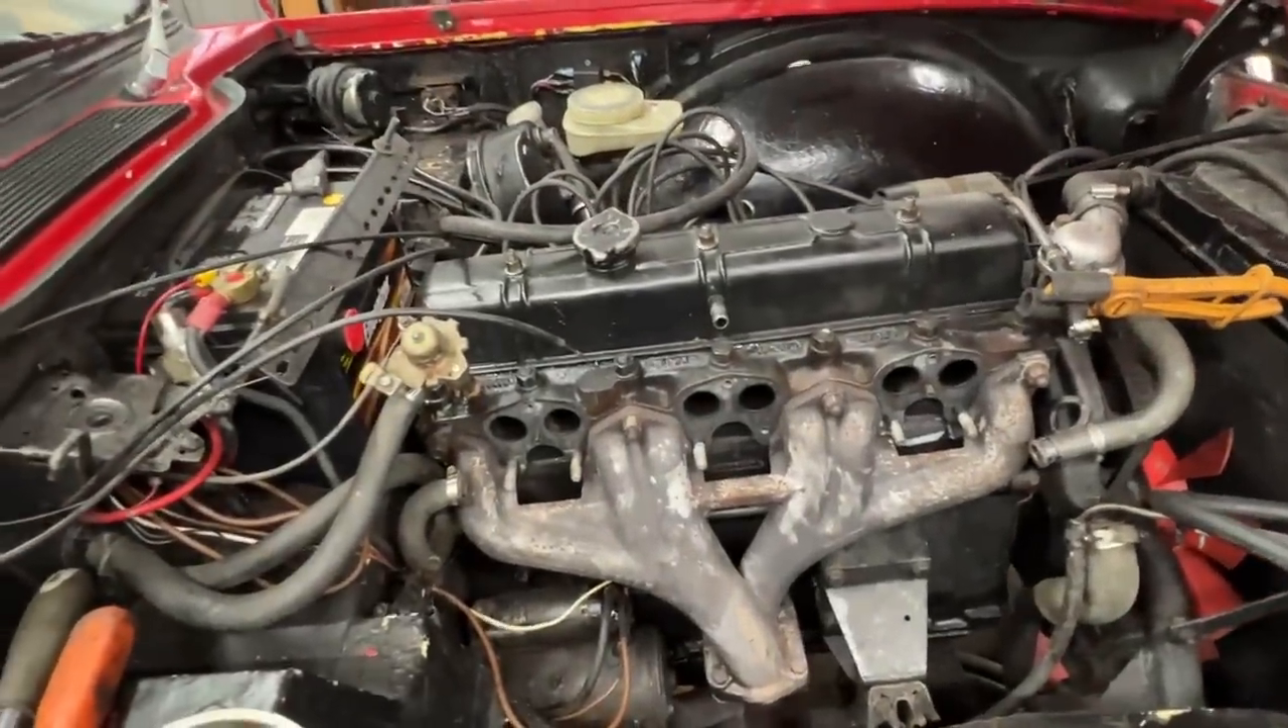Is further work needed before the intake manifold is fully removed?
No.